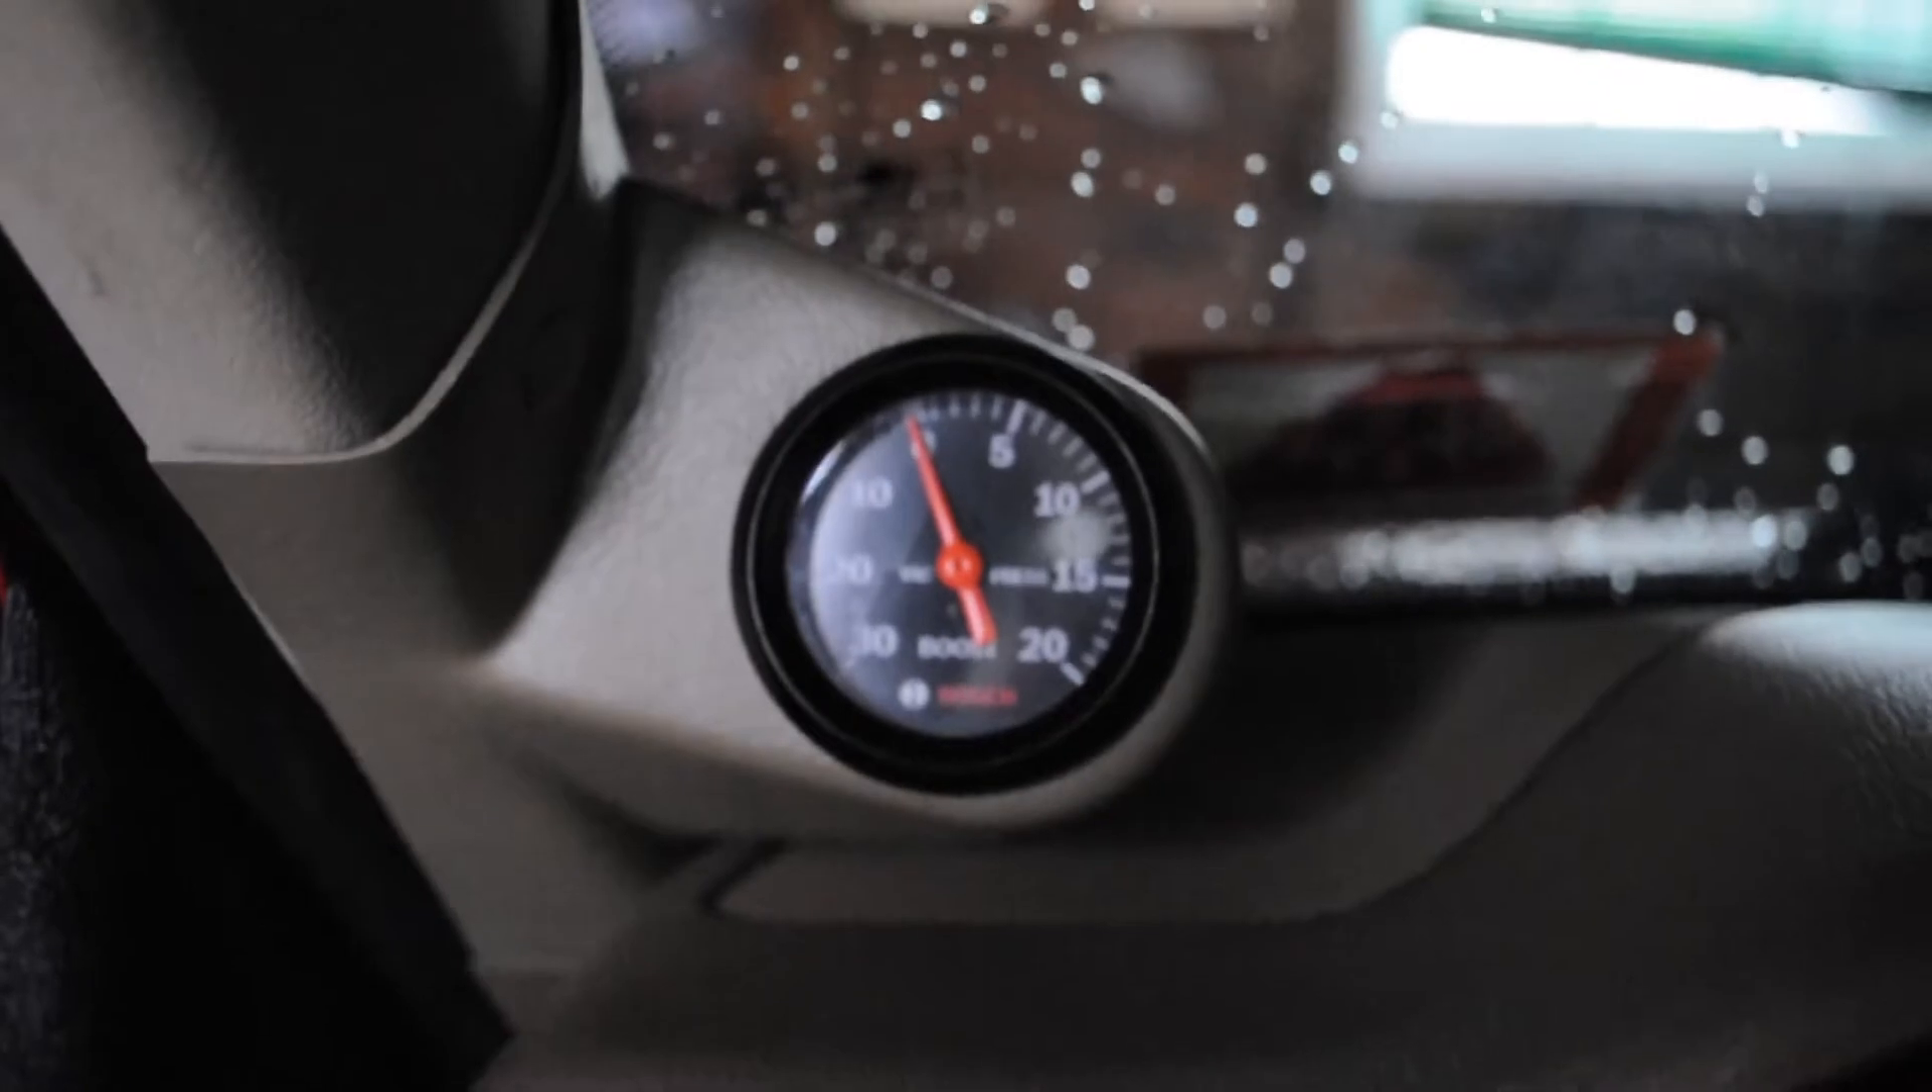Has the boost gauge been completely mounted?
Yes.